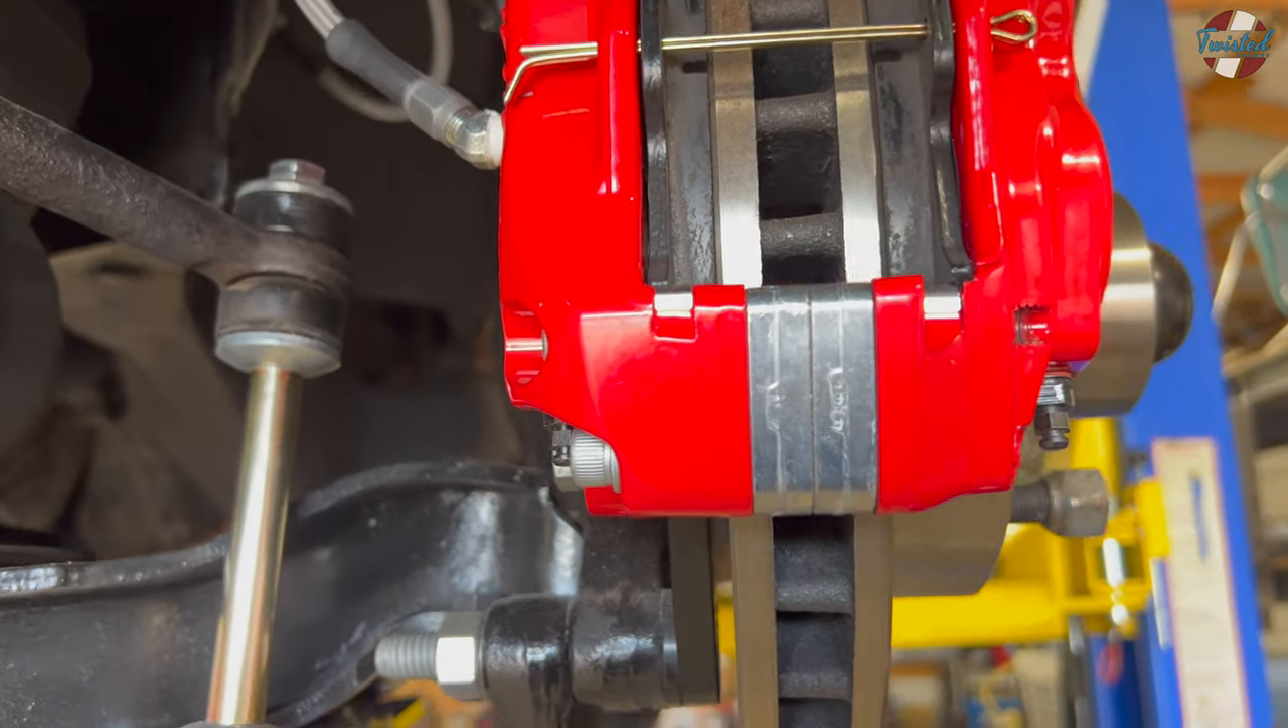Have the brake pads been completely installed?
Yes.